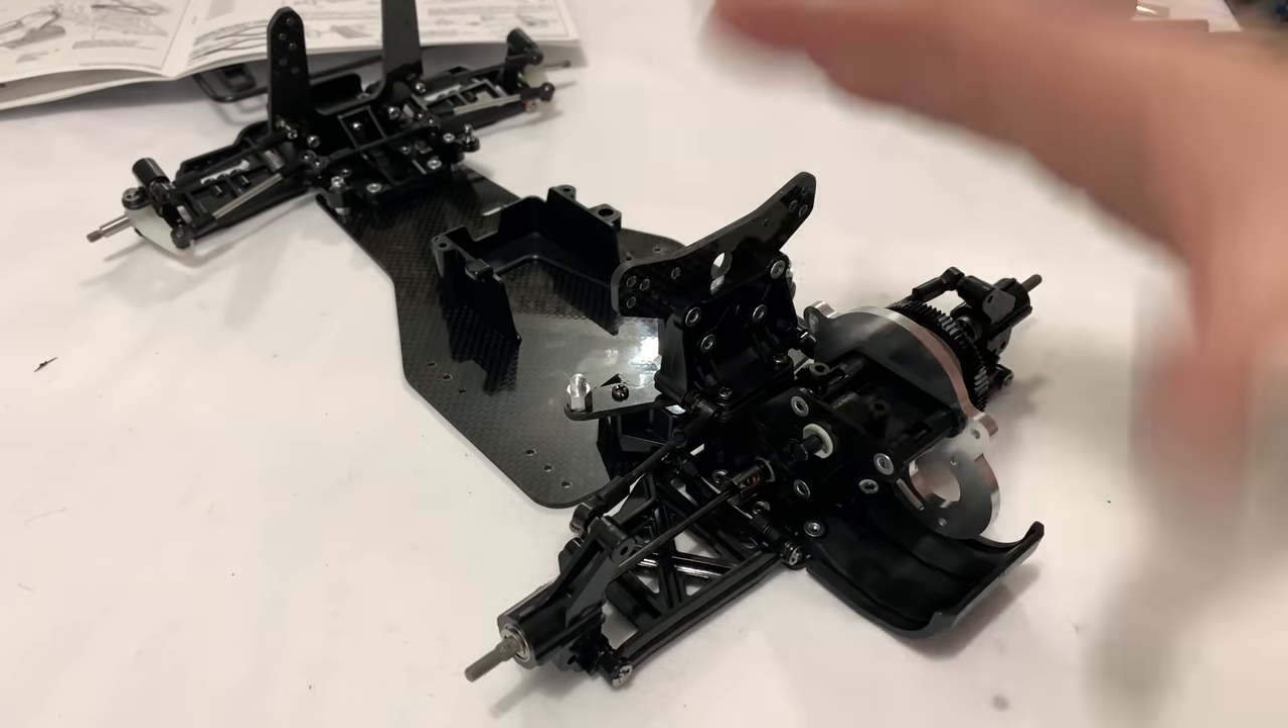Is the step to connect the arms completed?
Yes.